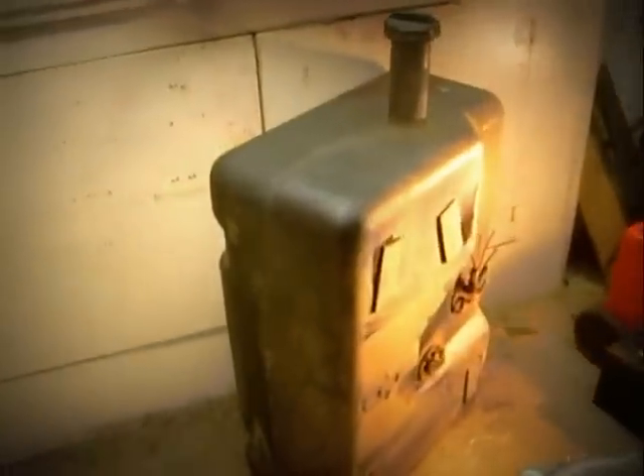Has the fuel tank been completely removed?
Yes.